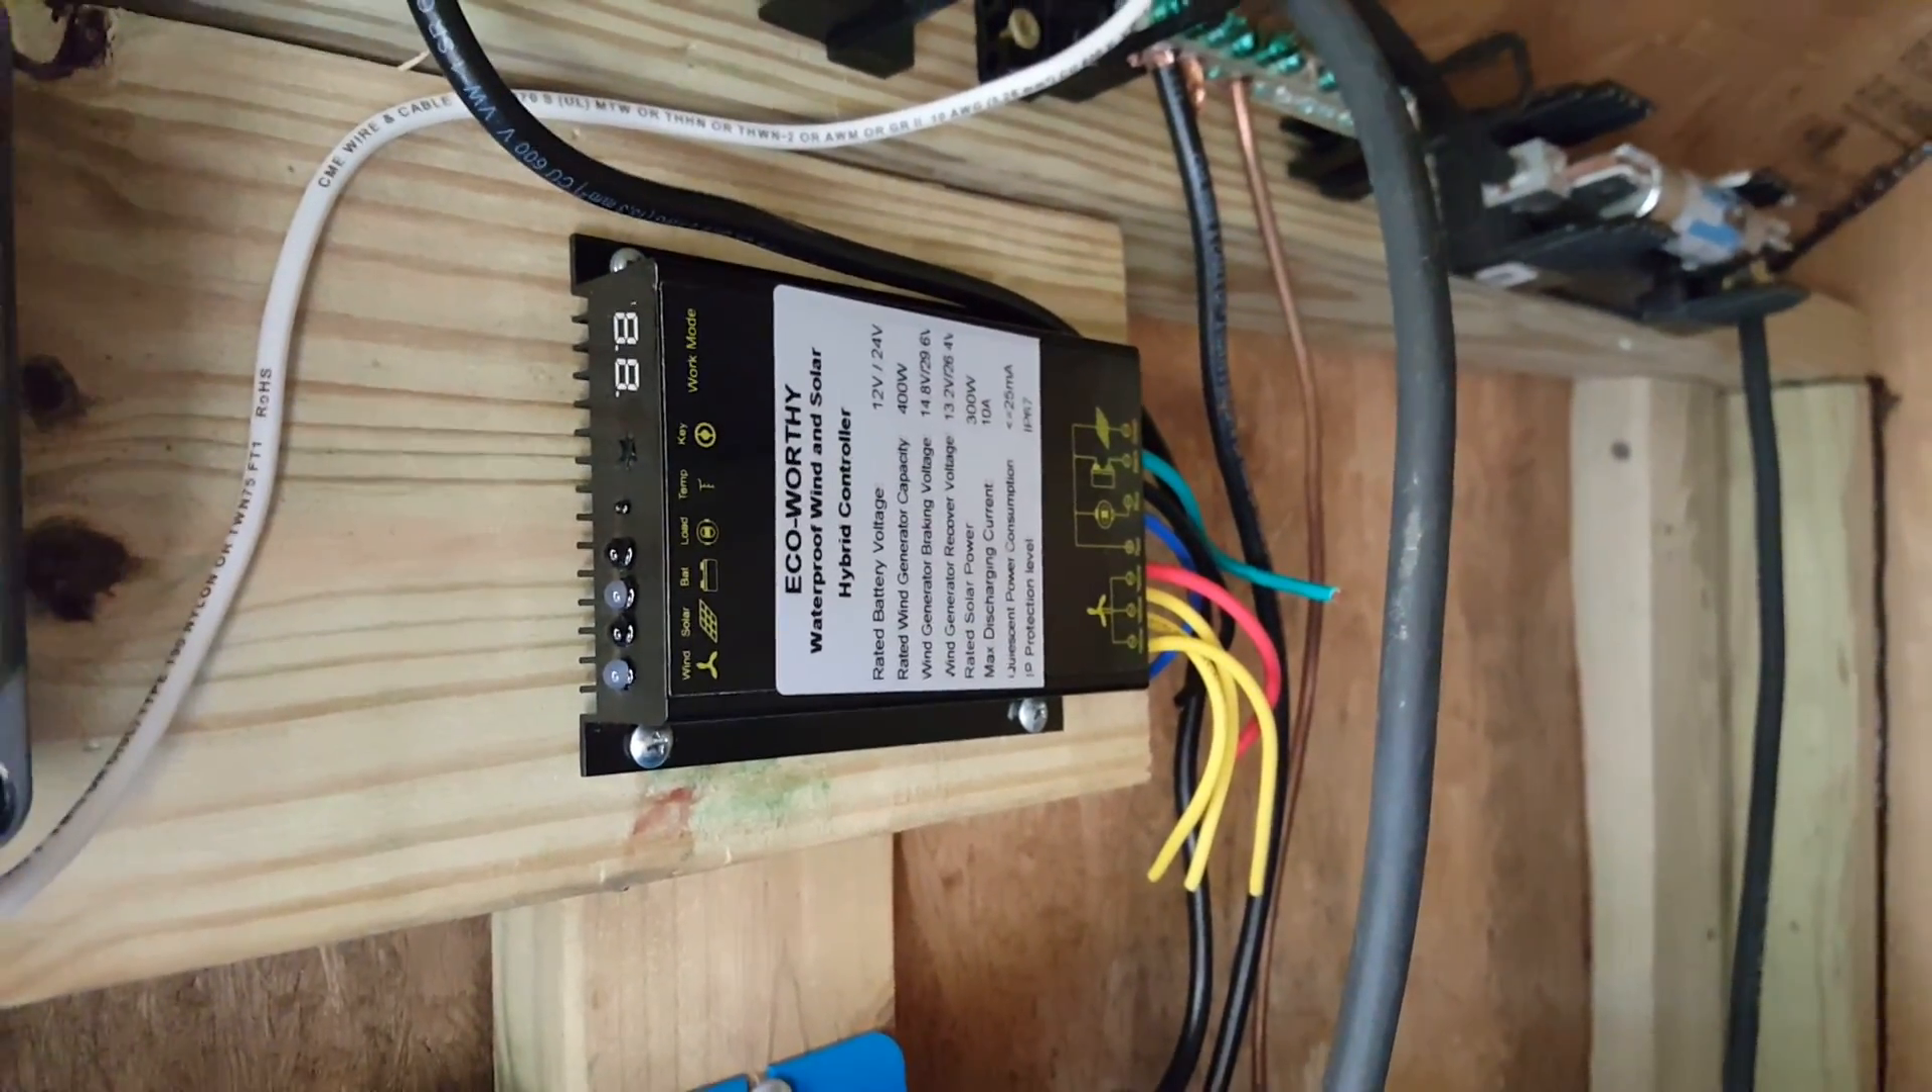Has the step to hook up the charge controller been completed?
No.